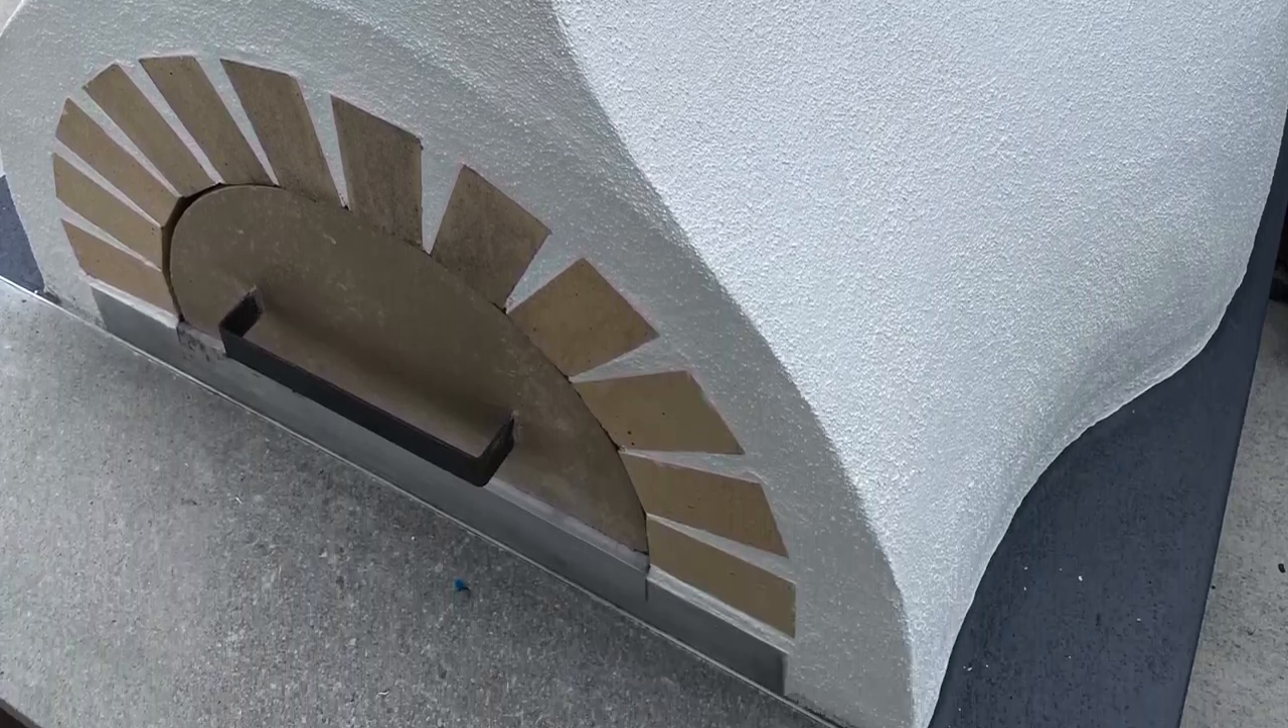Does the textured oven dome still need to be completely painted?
No.